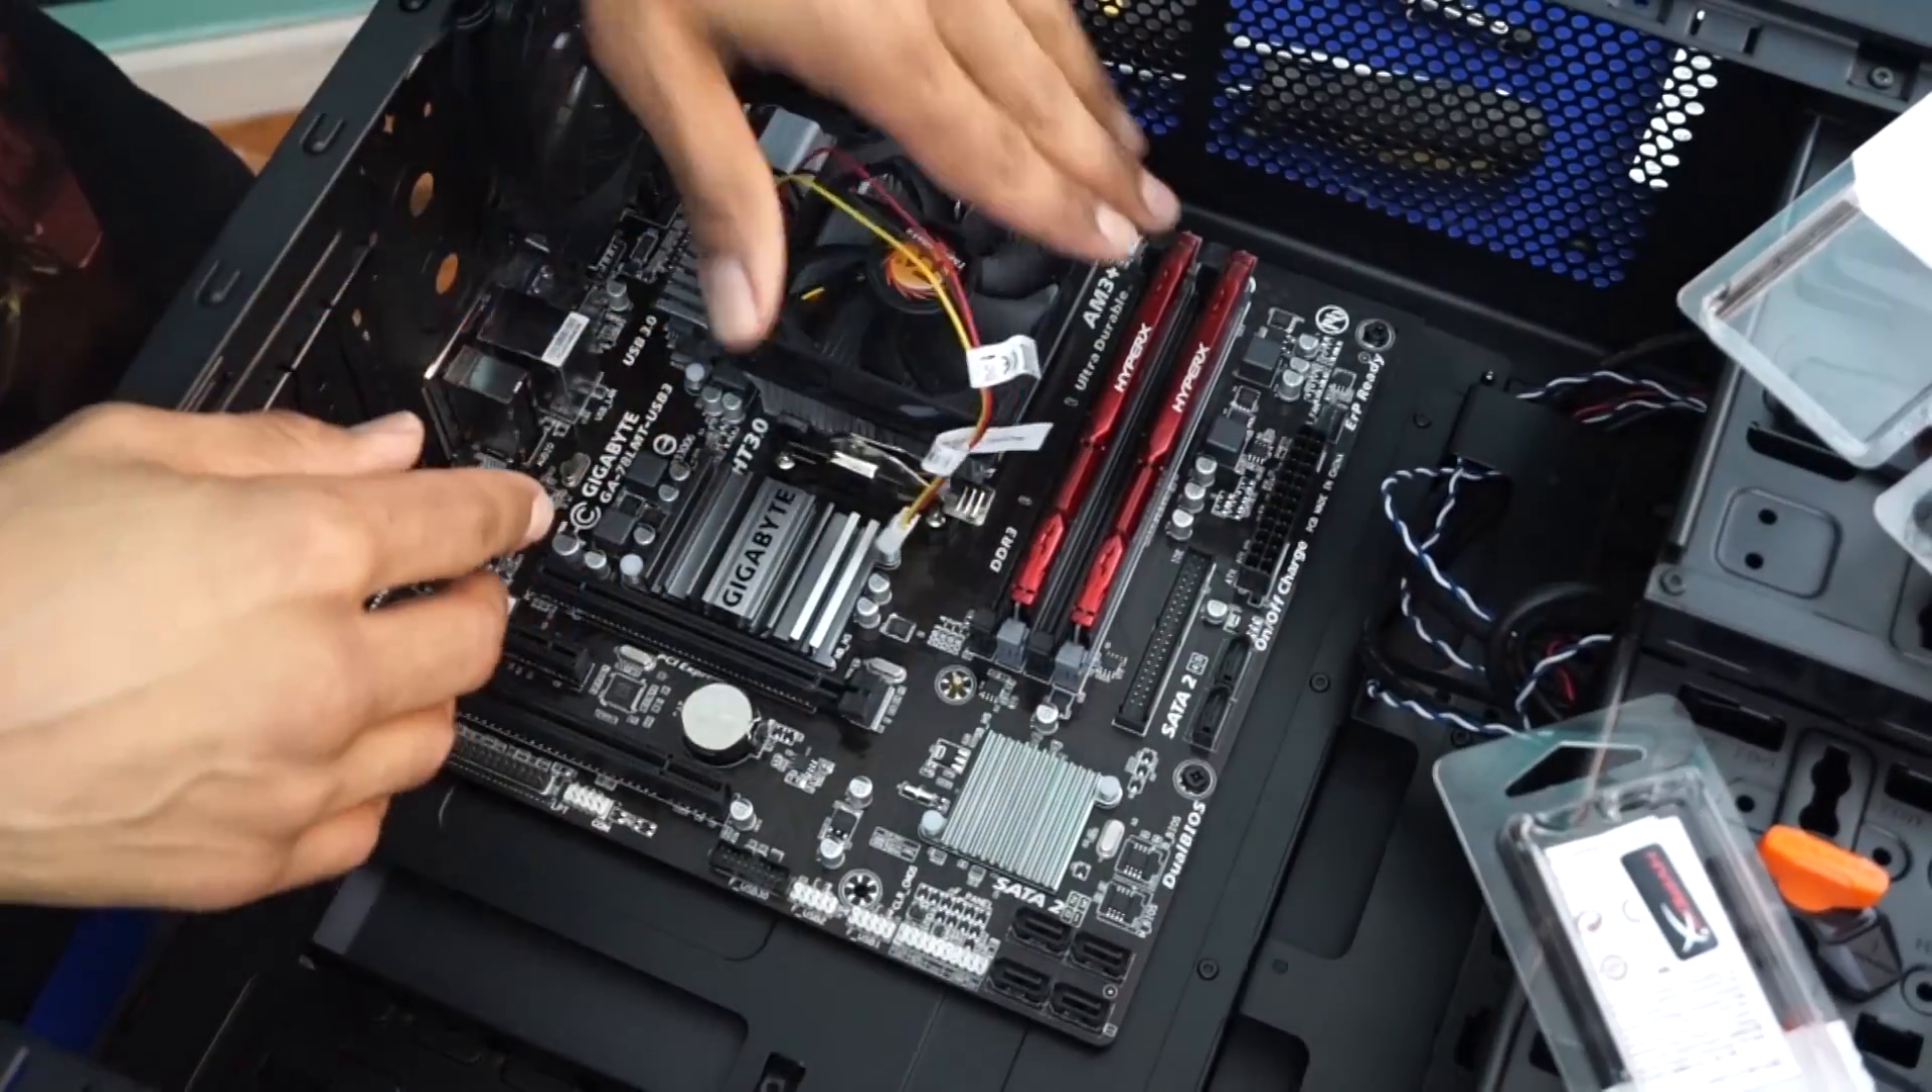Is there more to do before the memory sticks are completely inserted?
No.